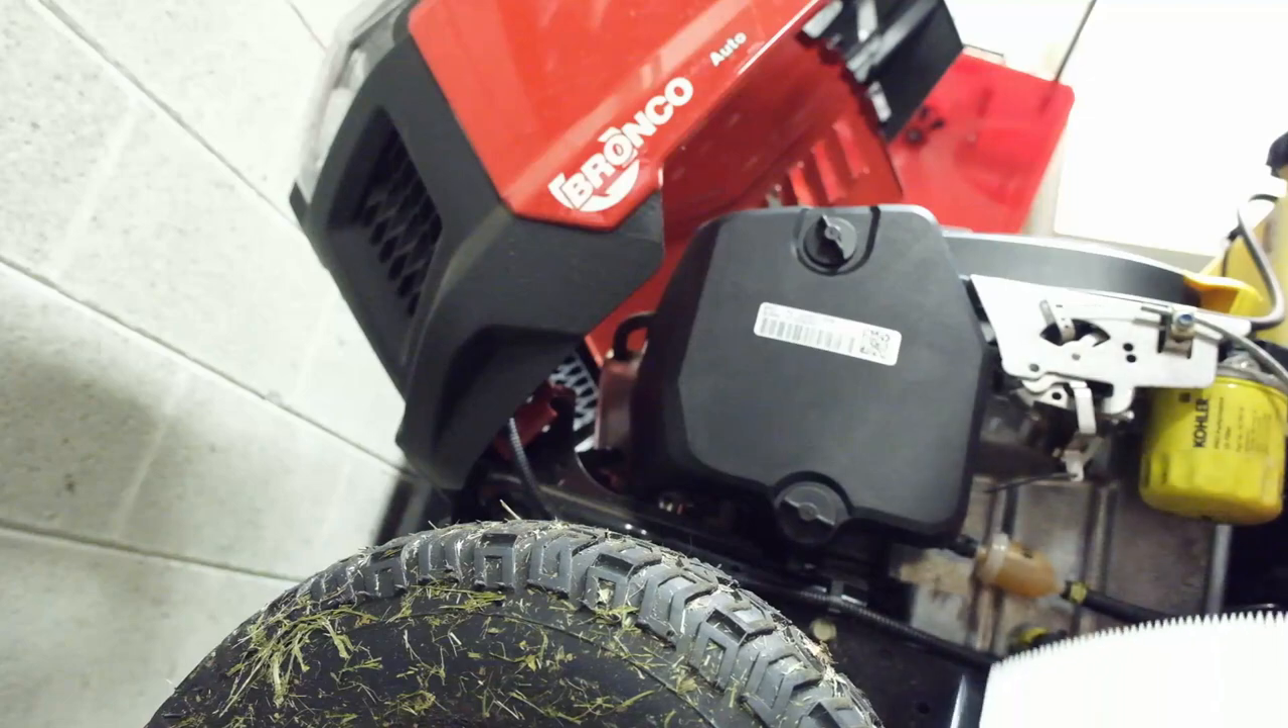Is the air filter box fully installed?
Yes.